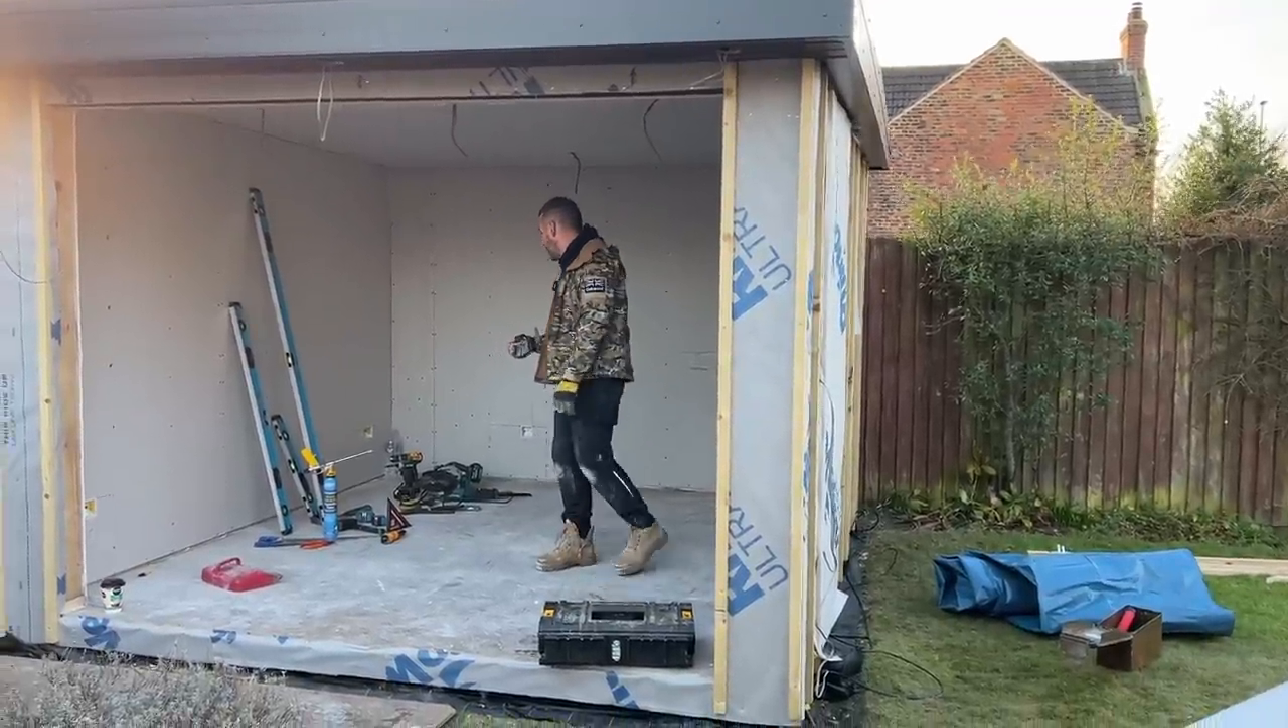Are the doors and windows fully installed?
No.